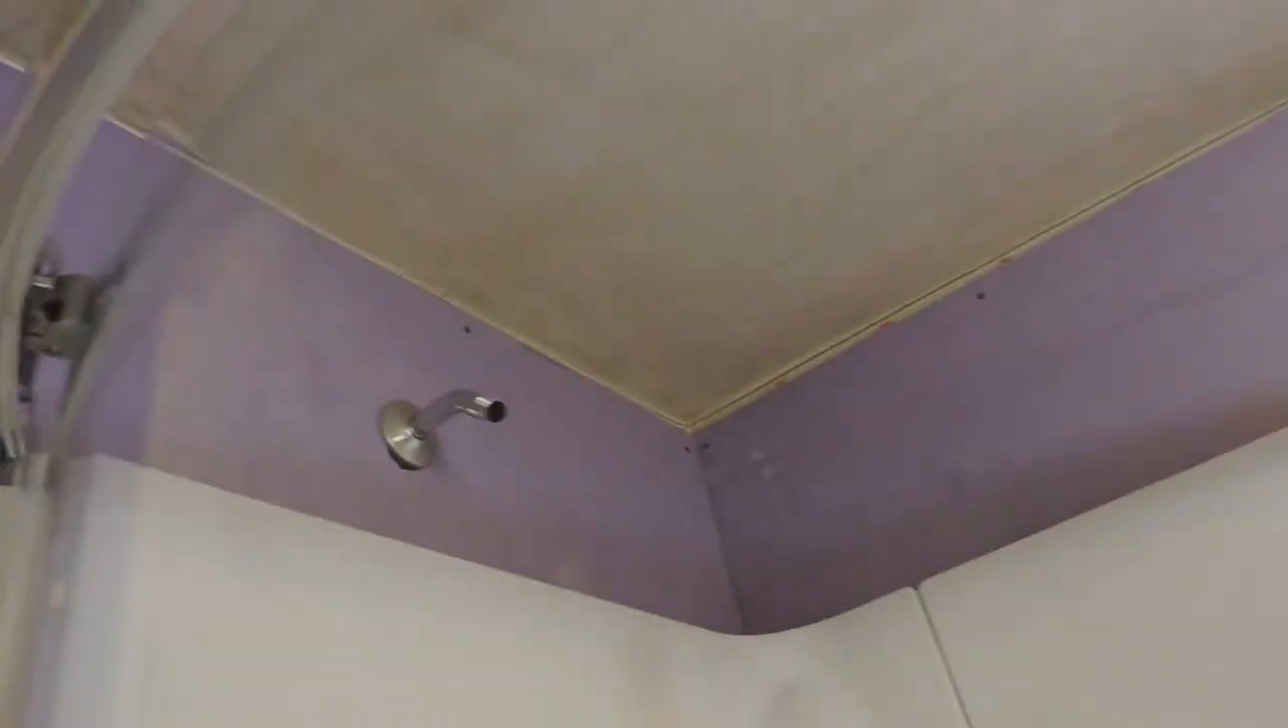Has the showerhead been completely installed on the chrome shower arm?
No.